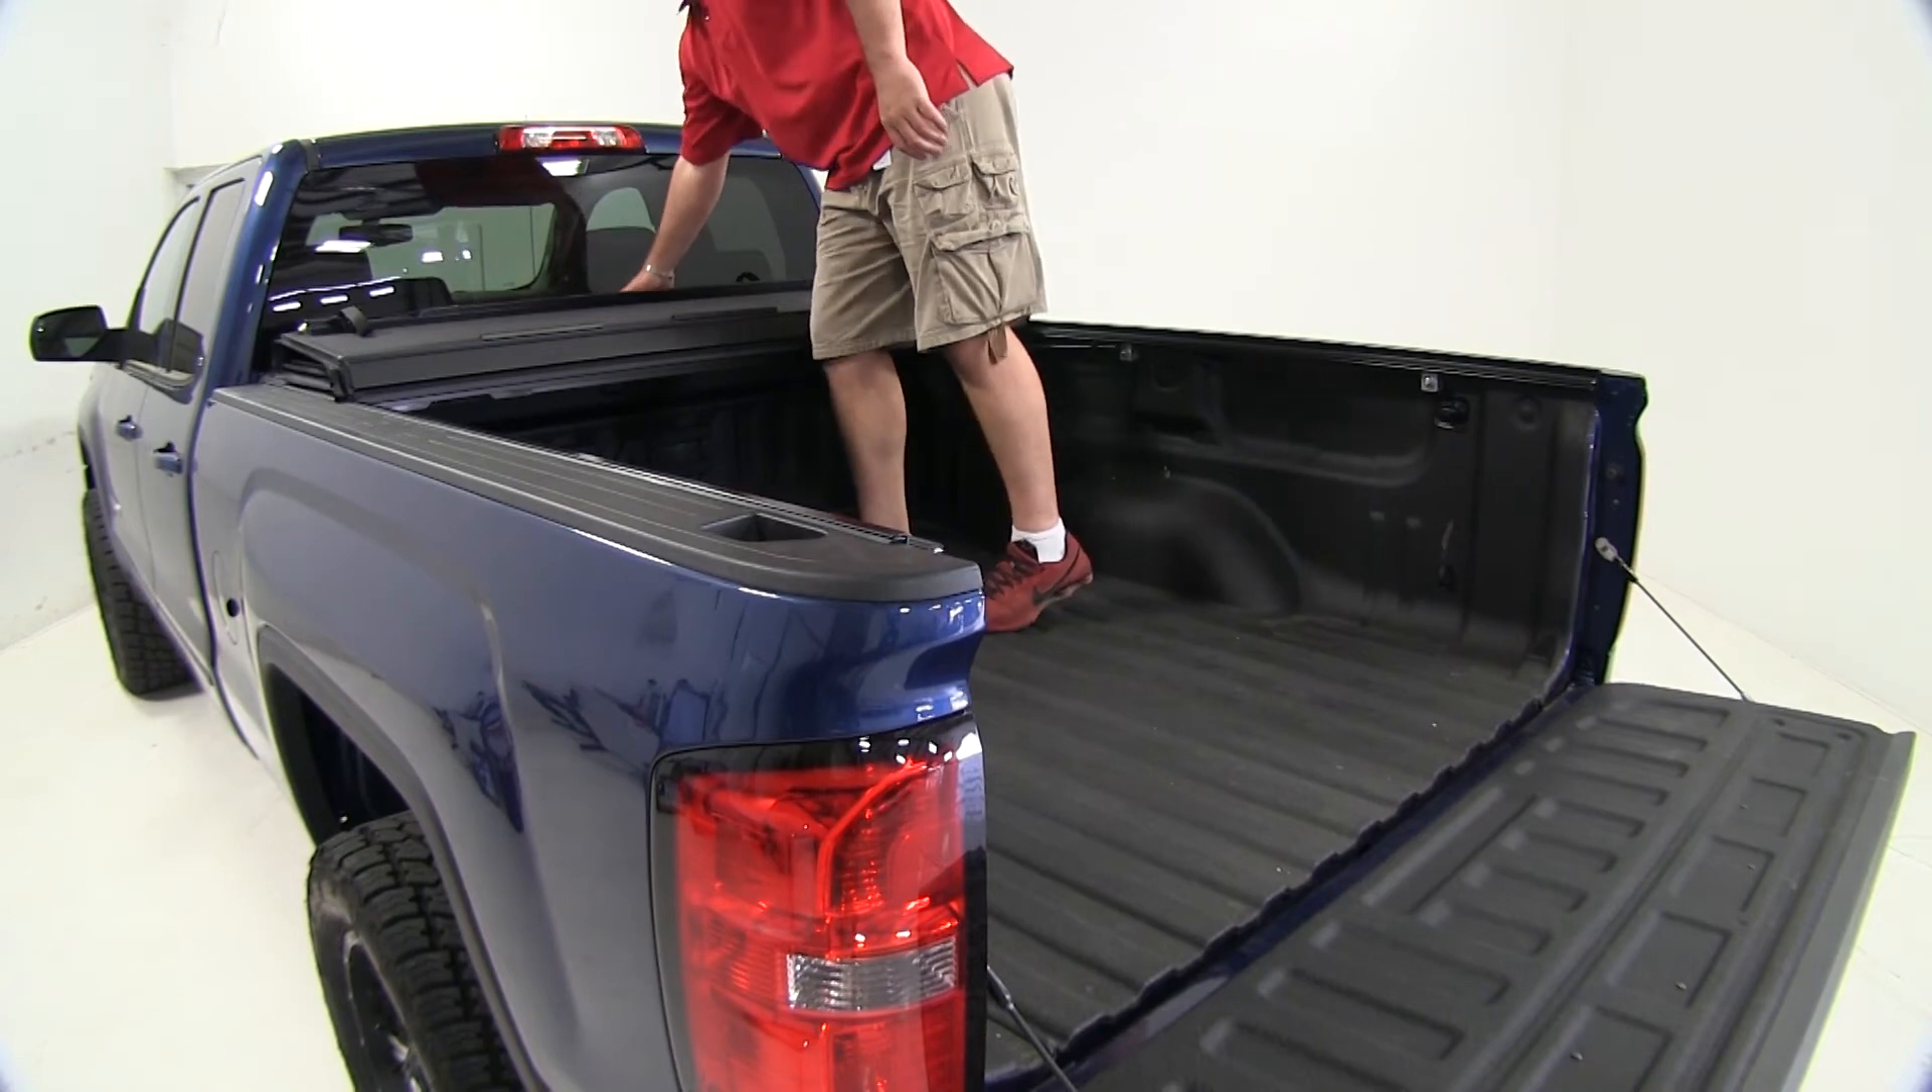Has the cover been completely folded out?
No.